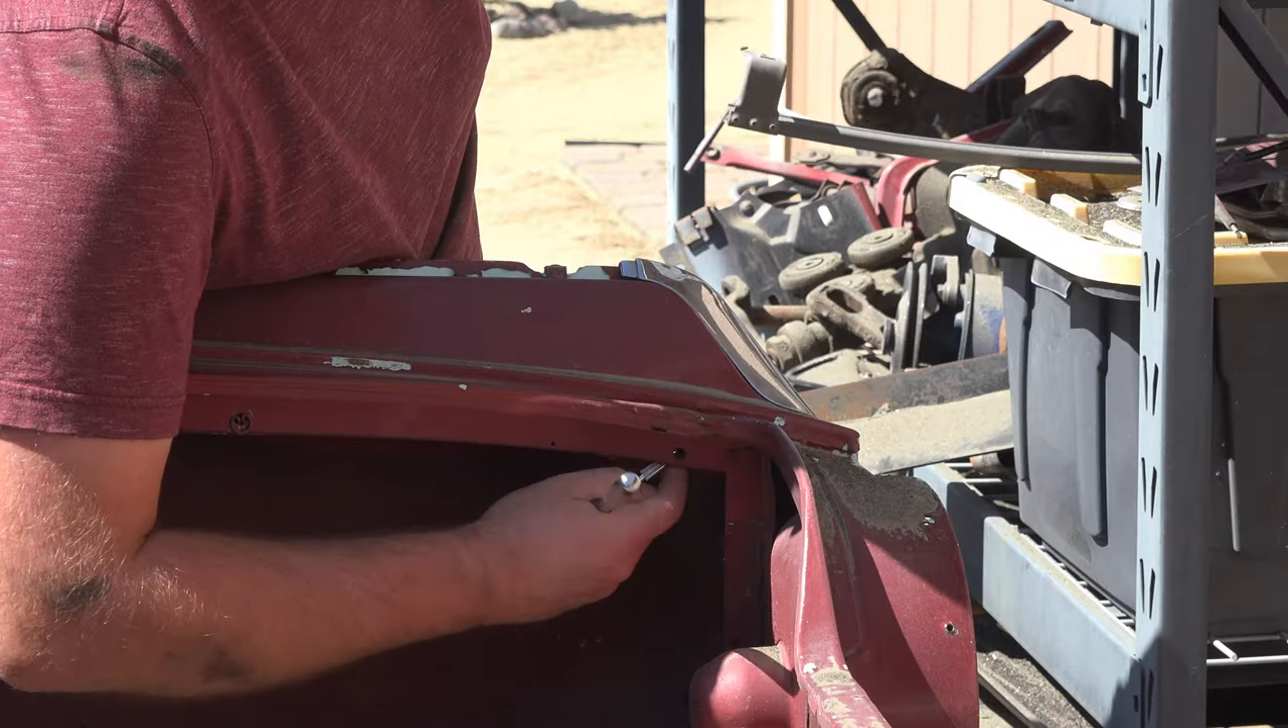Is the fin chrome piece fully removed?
No.